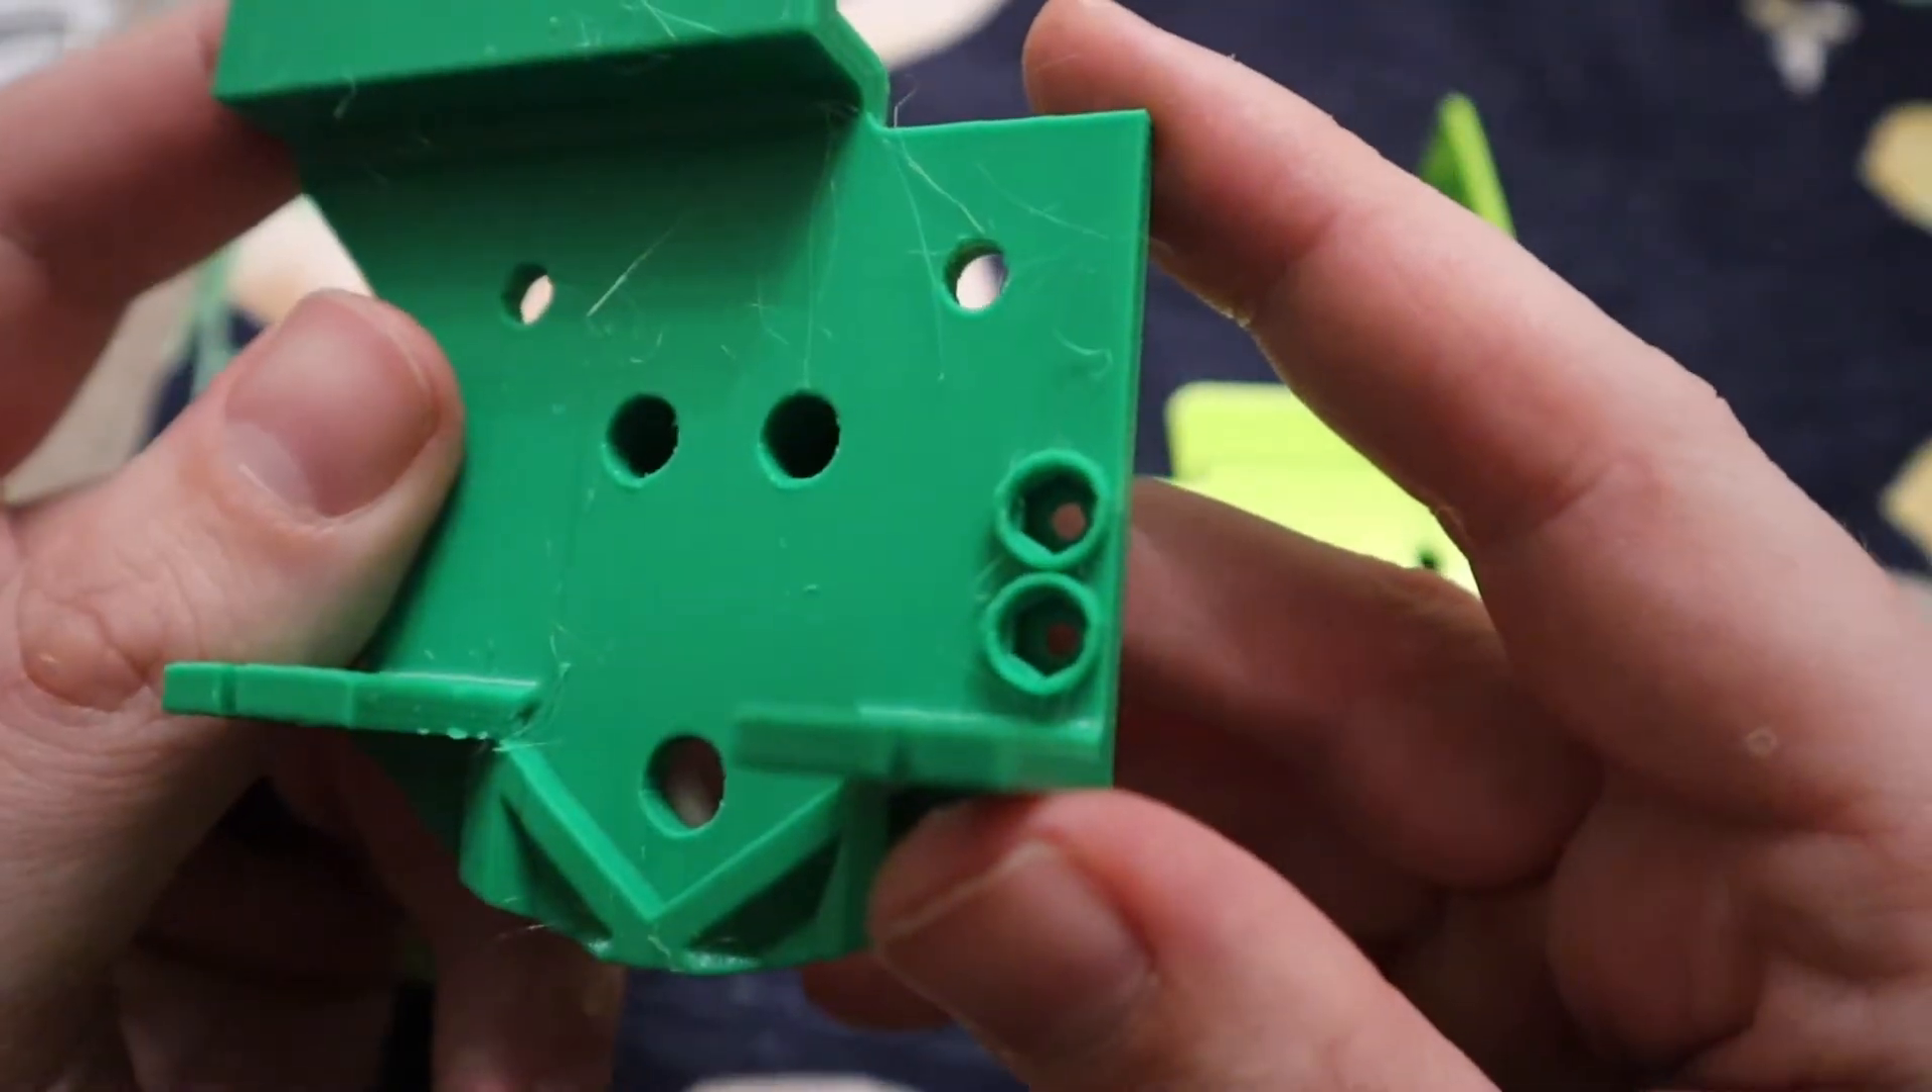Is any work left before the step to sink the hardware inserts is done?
Yes.